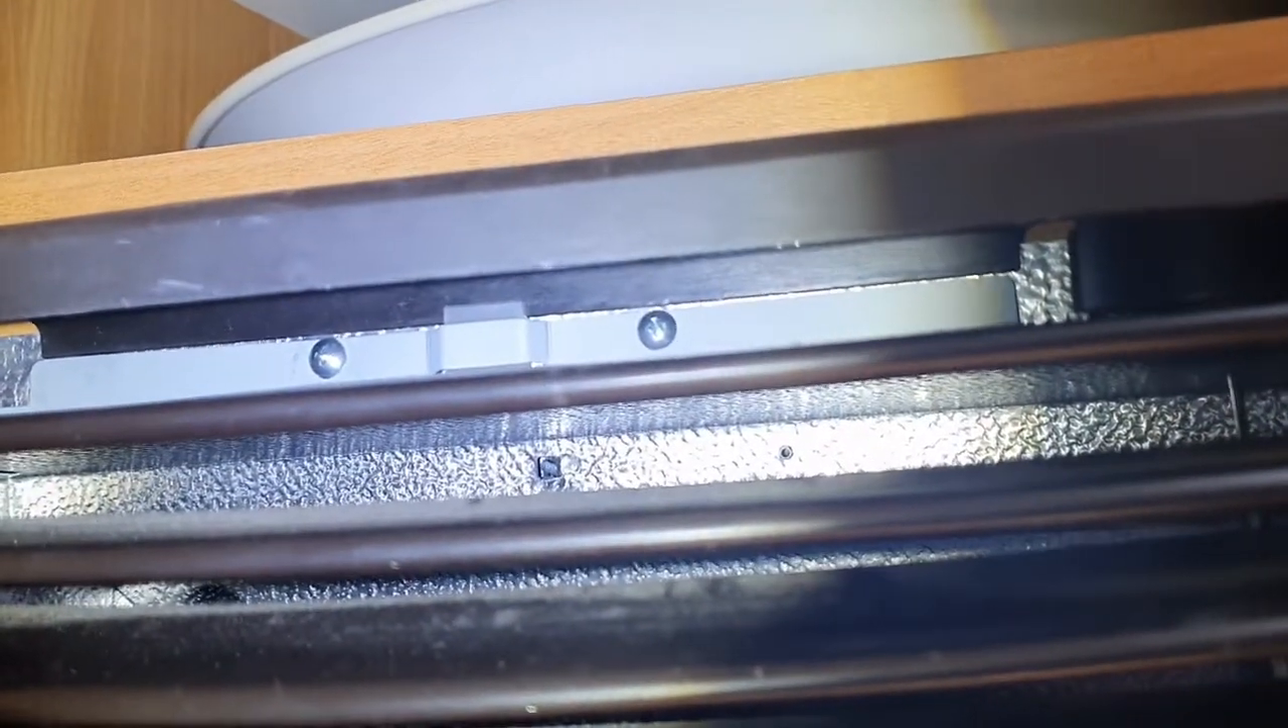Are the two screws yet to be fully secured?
No.